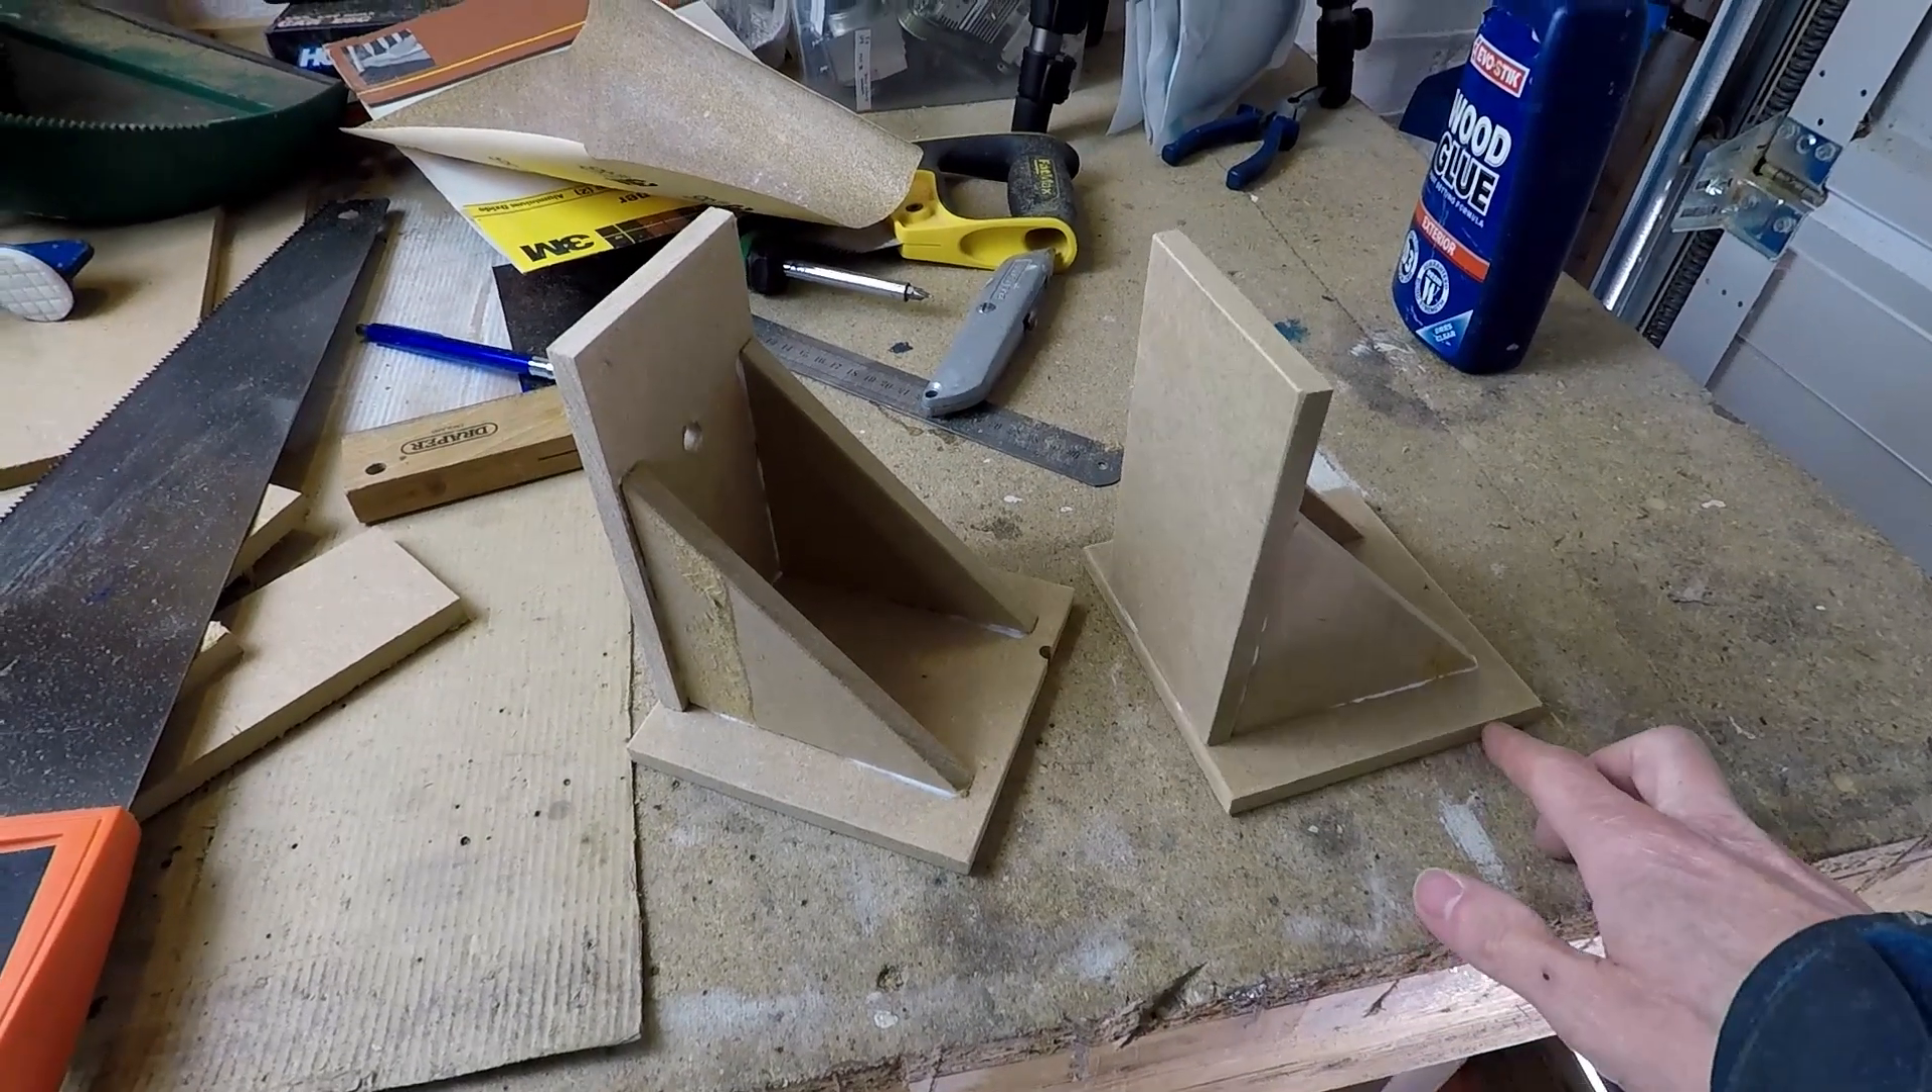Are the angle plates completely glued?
Yes.